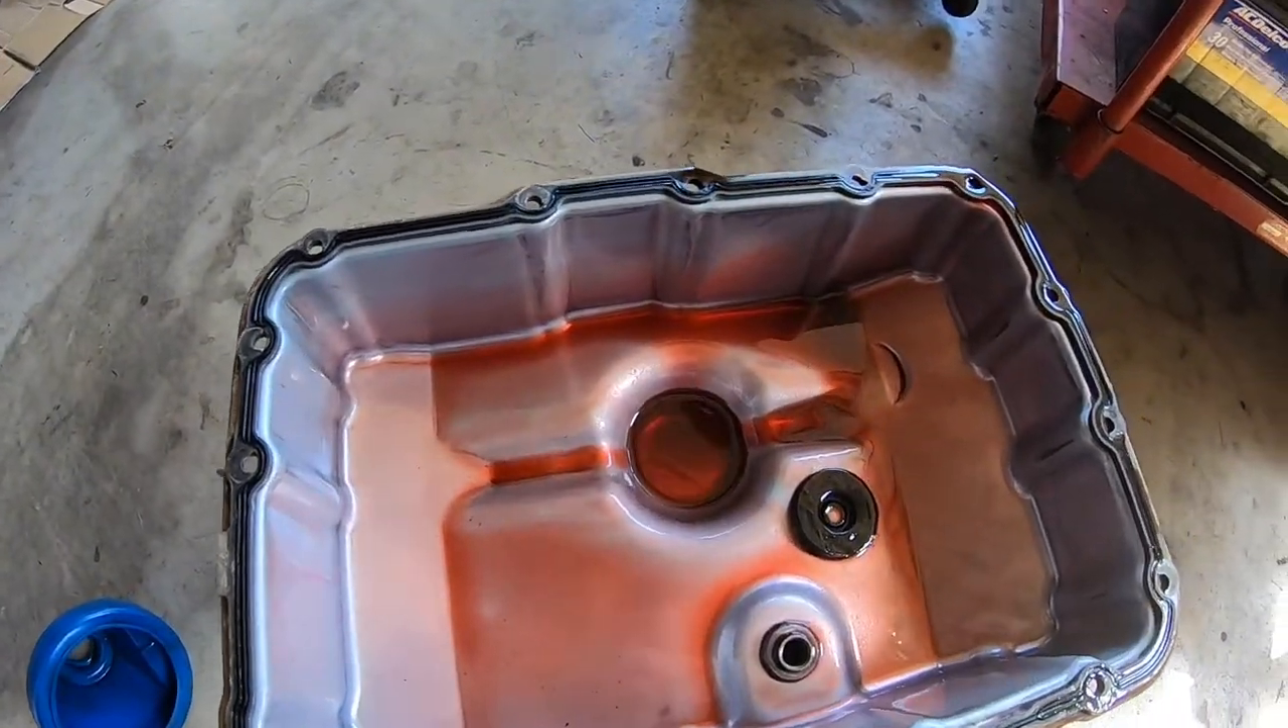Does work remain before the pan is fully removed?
No.